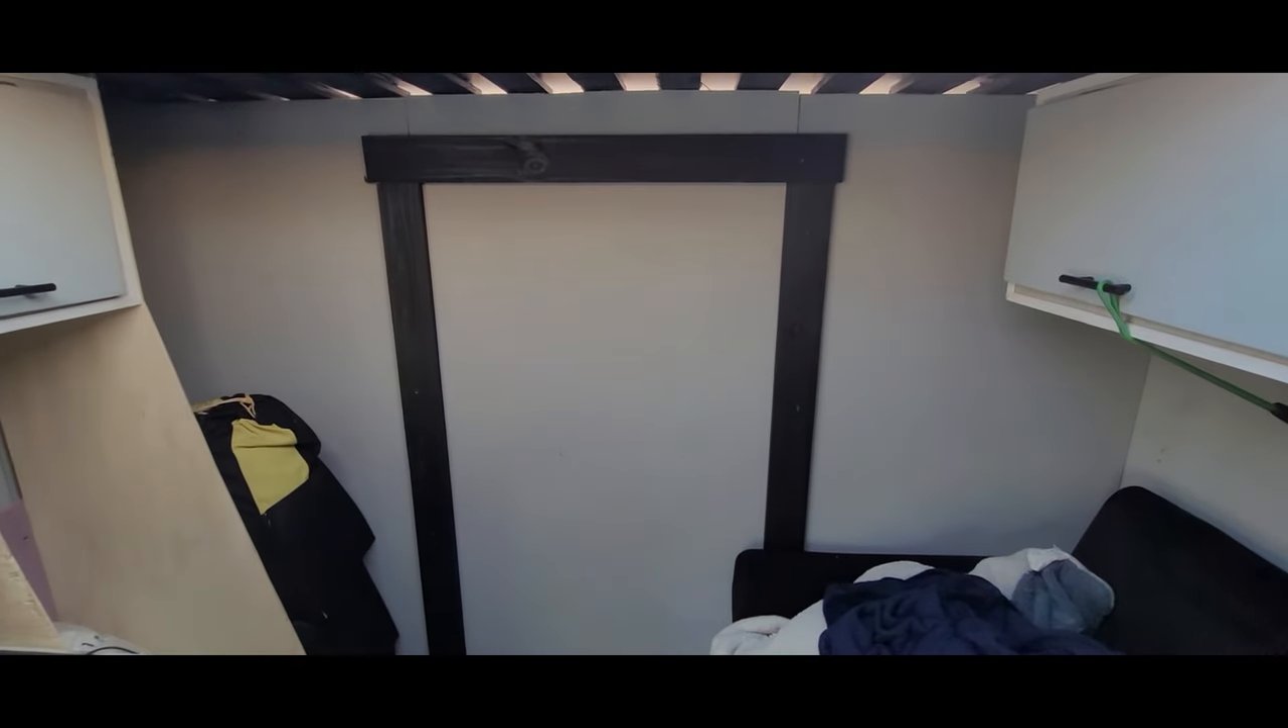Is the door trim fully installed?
Yes.